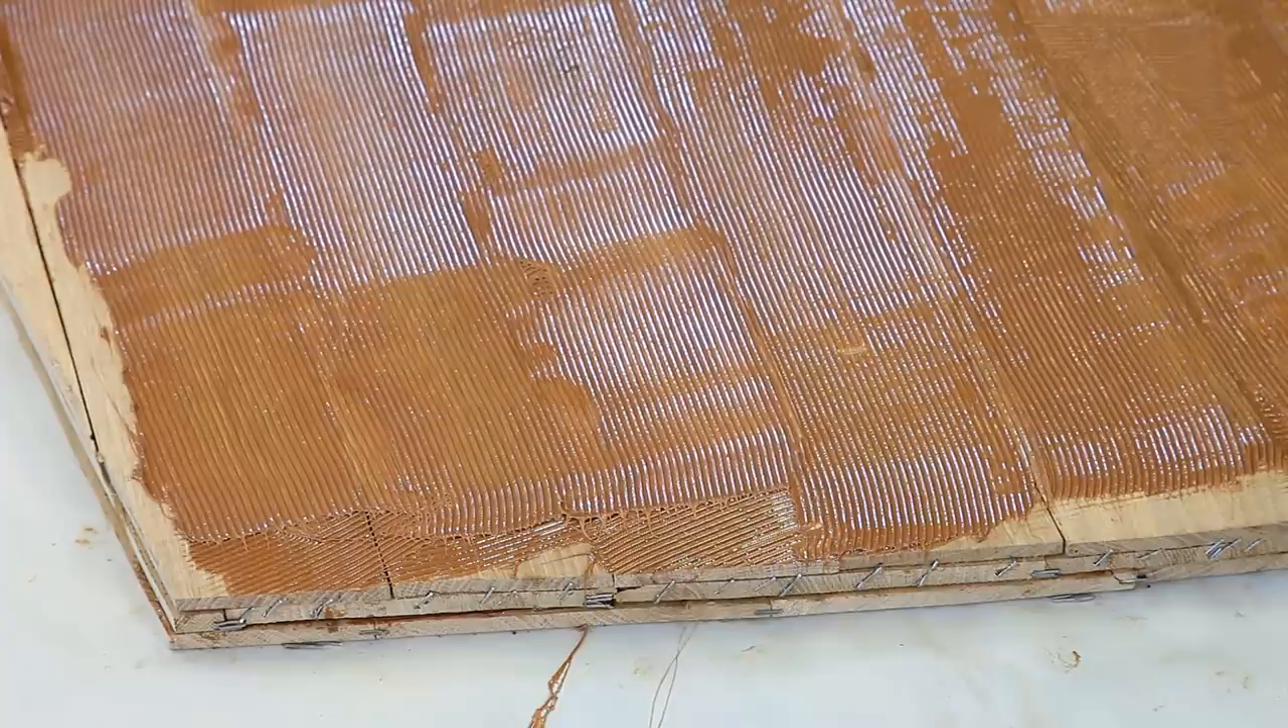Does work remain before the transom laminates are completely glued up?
Yes.